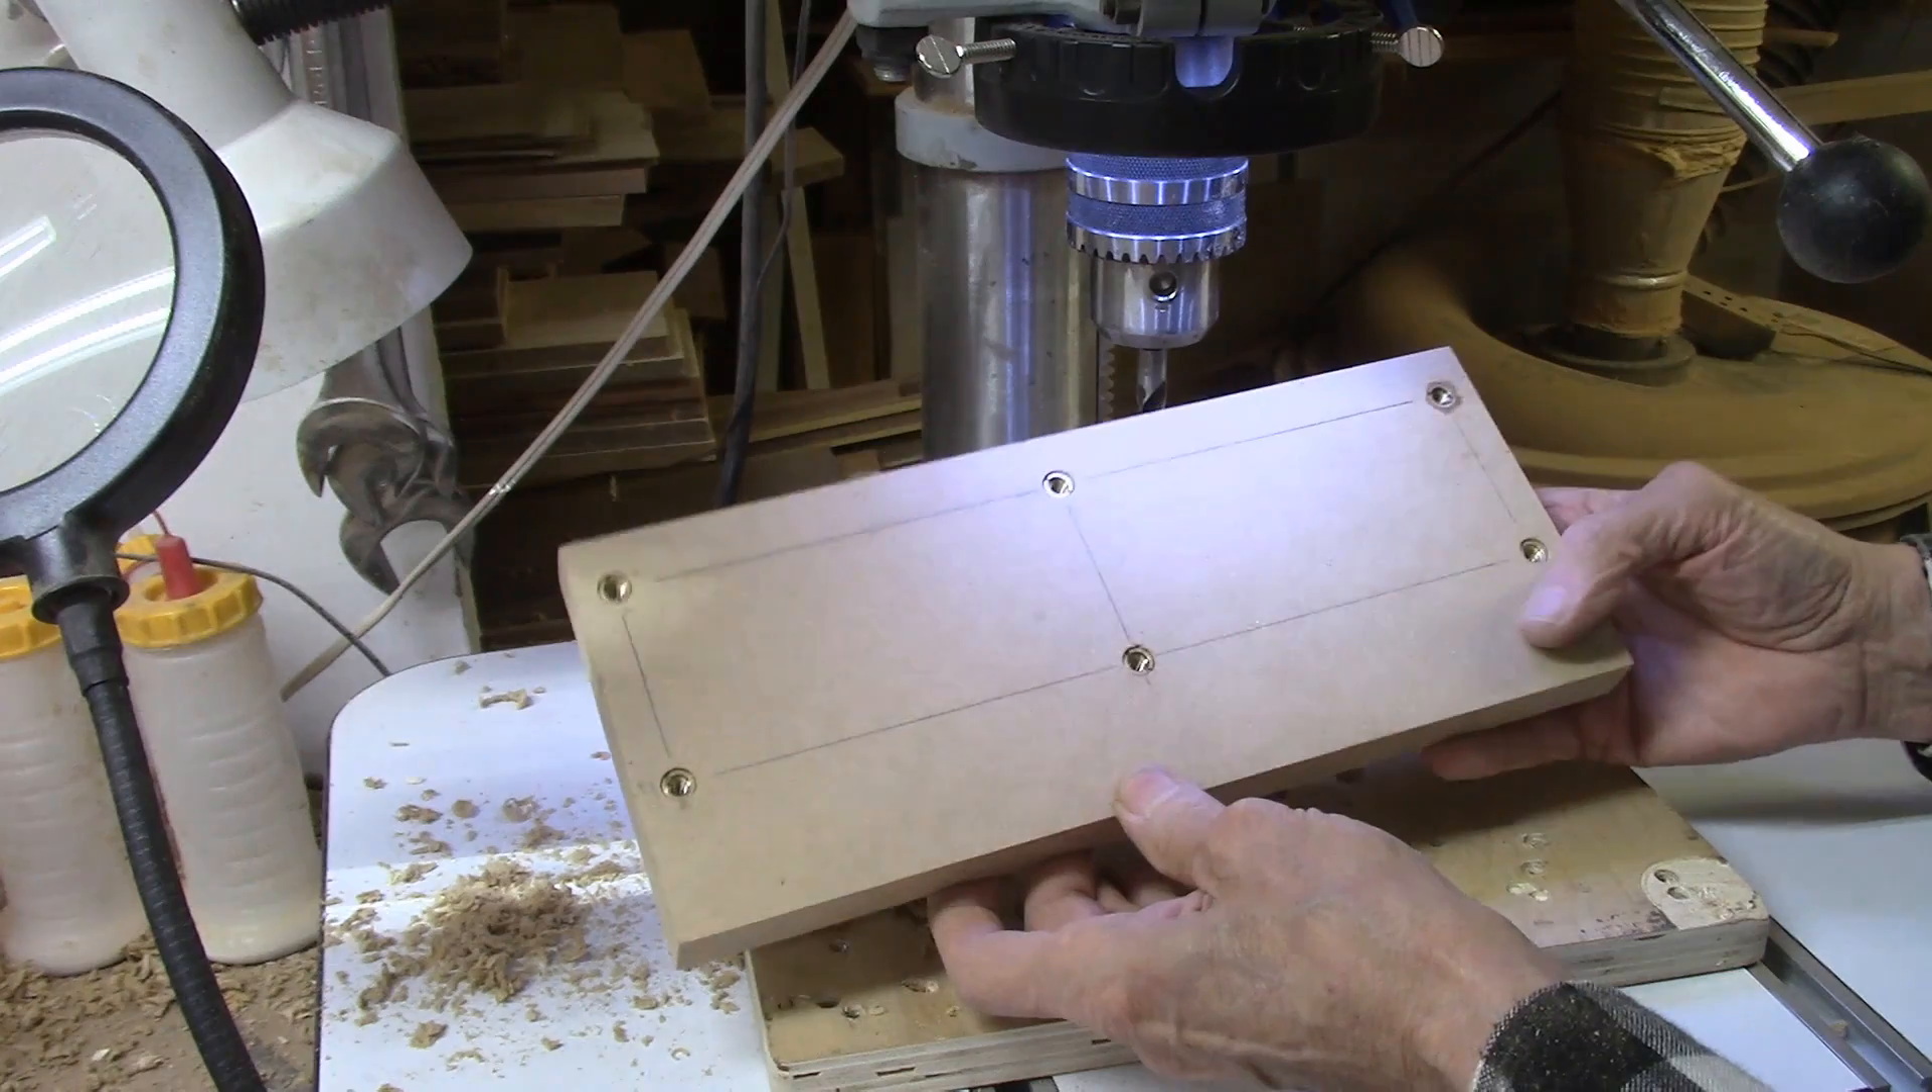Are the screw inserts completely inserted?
Yes.